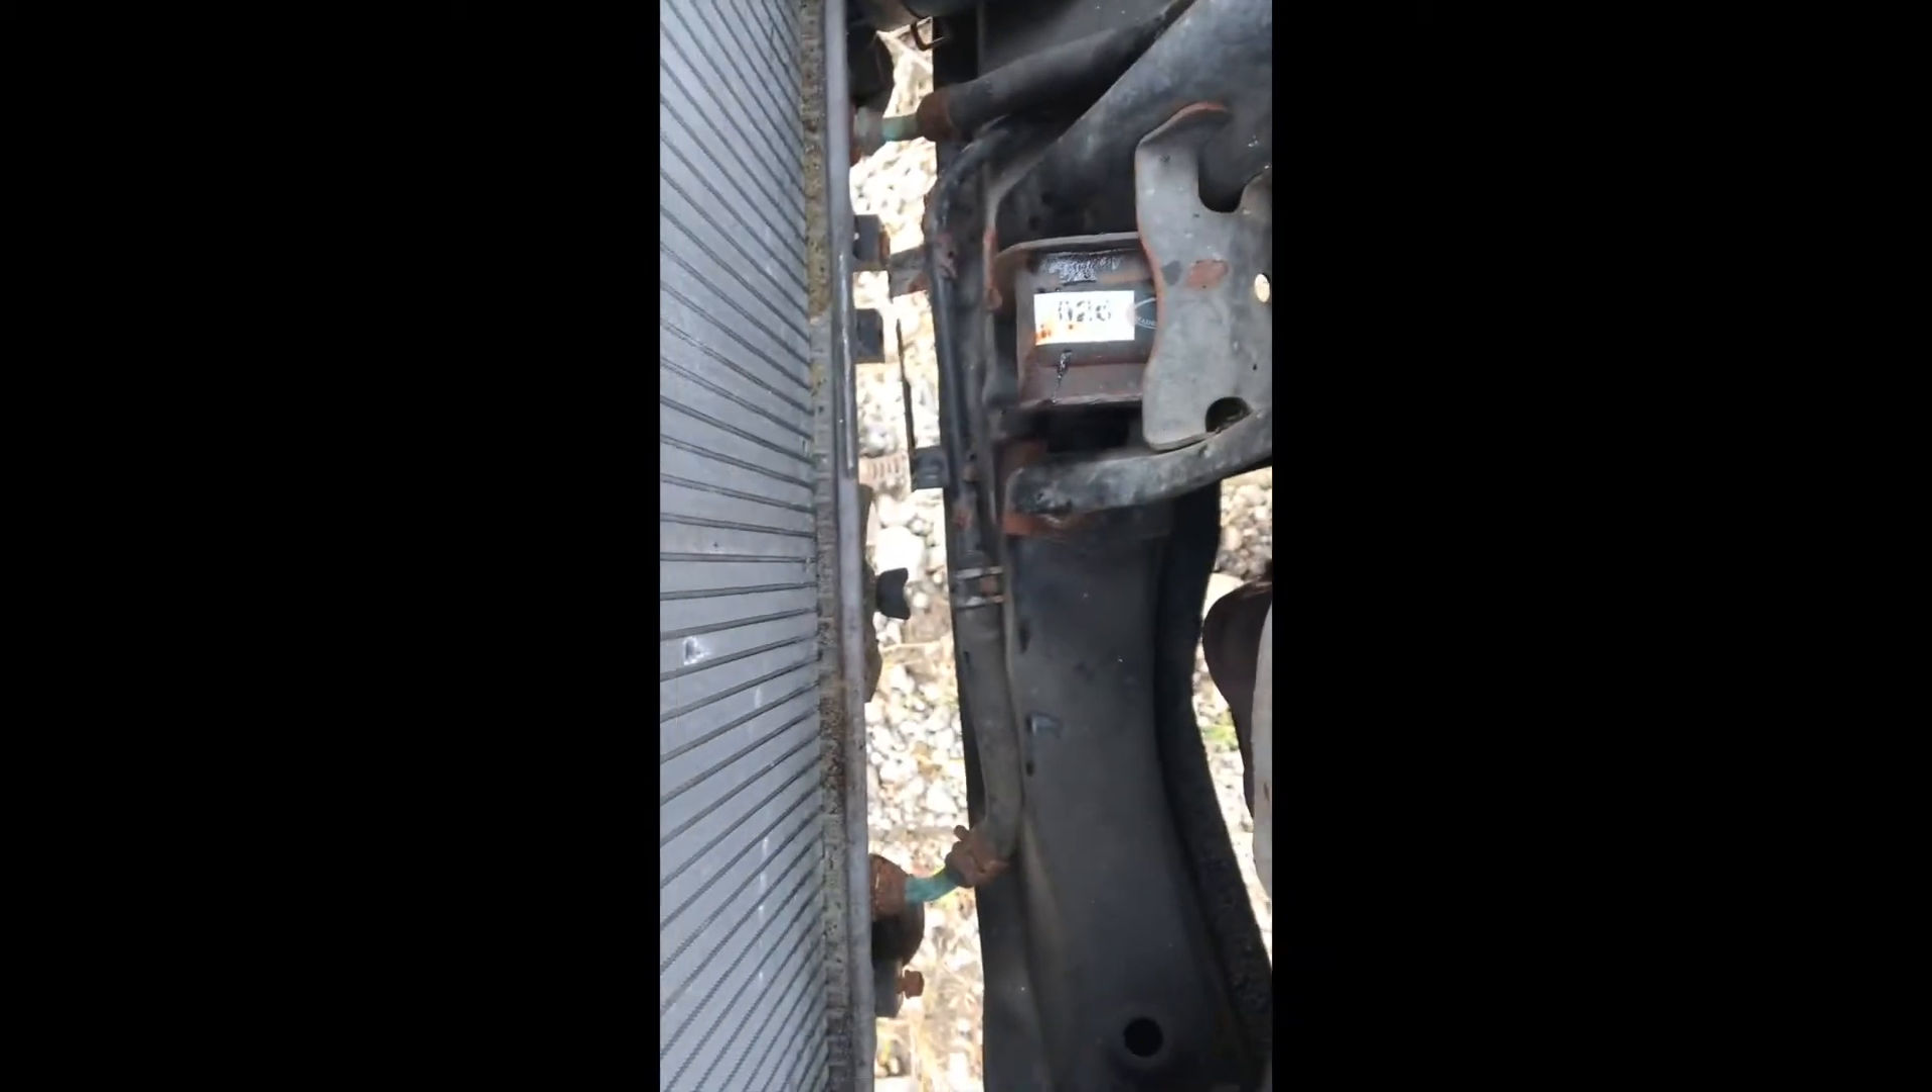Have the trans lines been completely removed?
No.